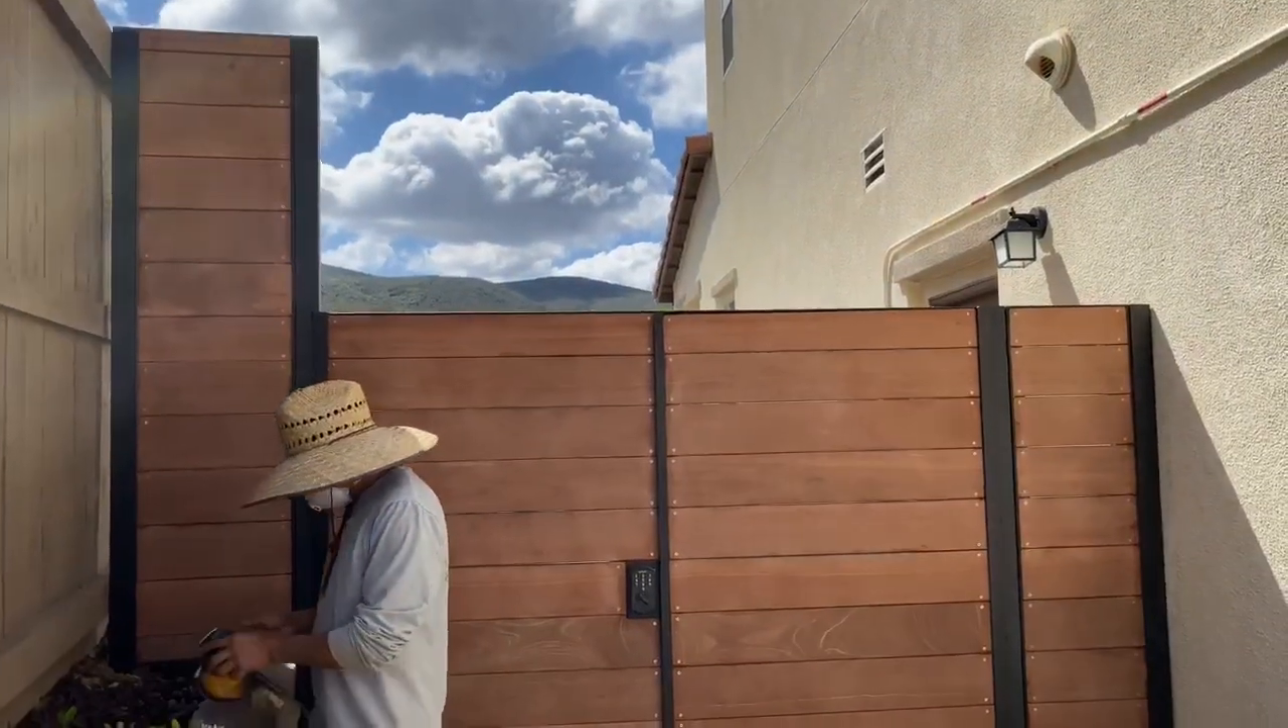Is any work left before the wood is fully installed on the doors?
No.